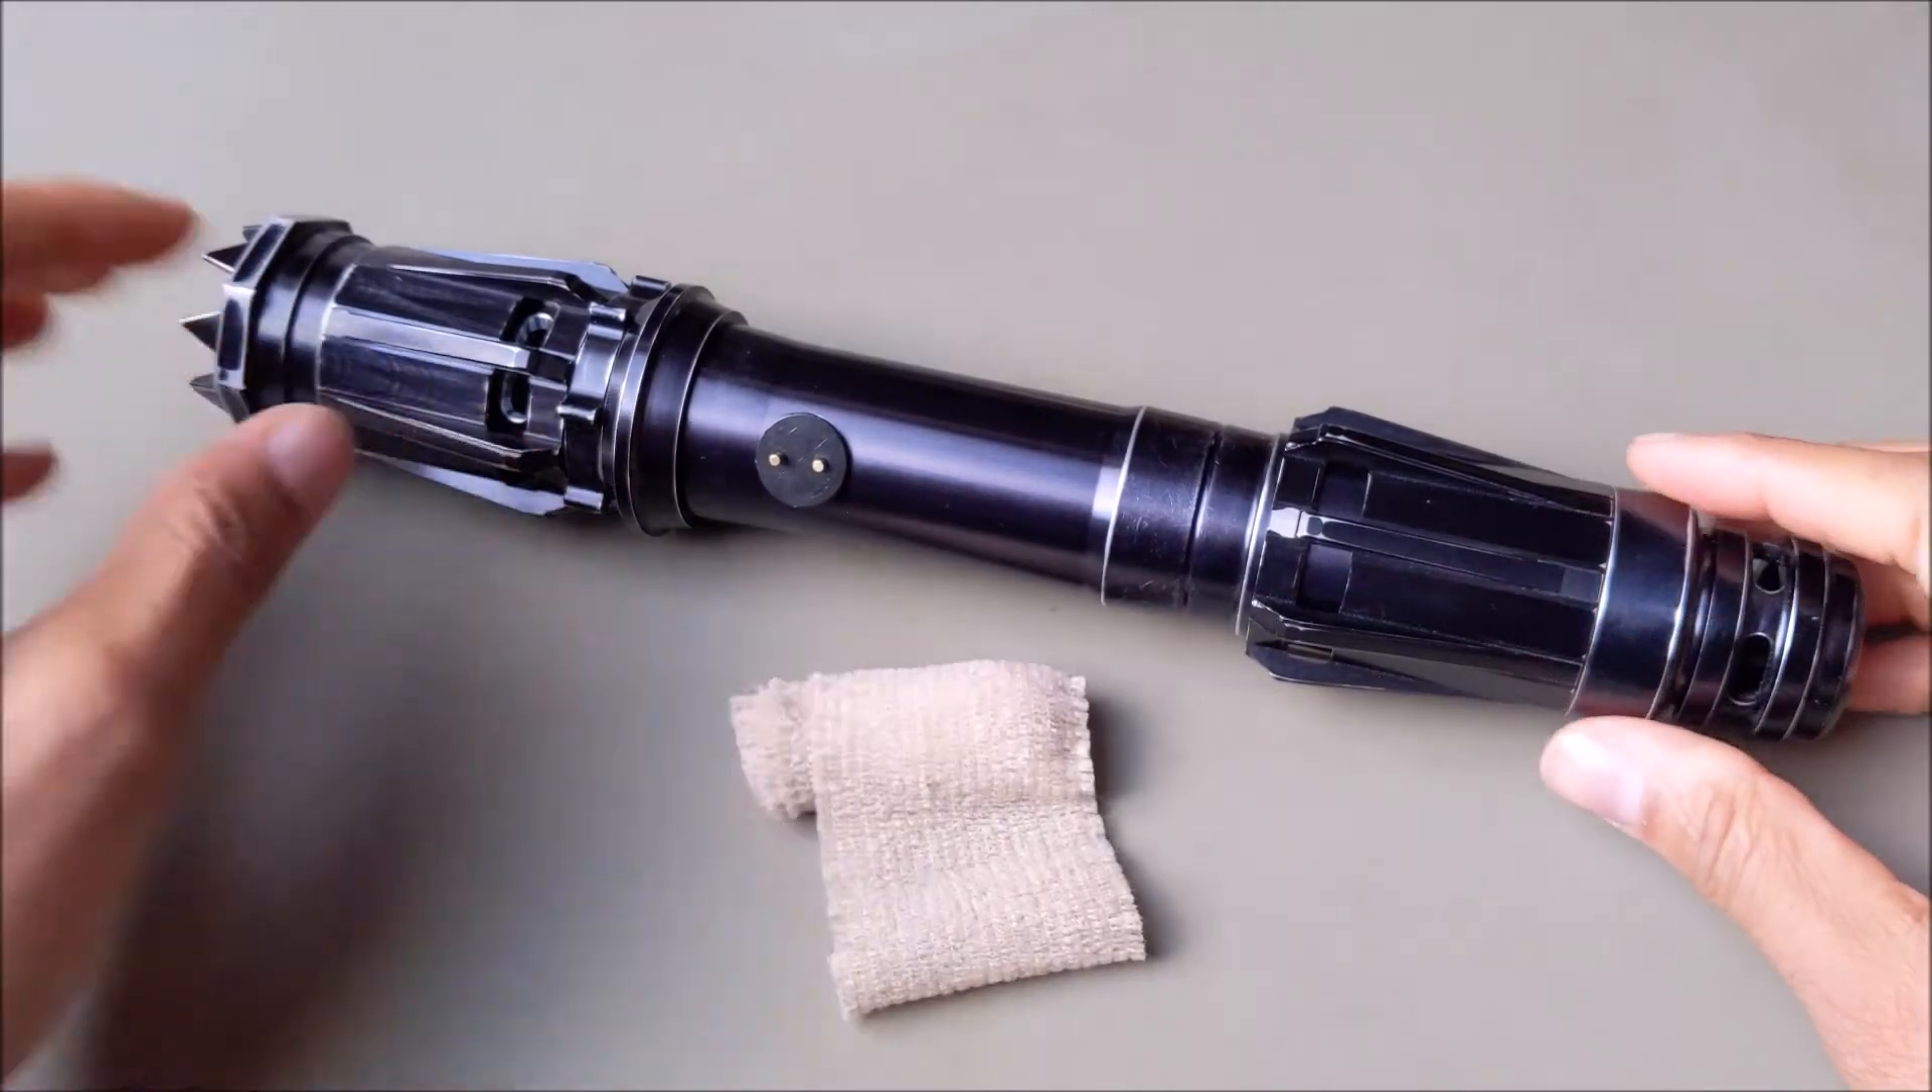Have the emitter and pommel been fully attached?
Yes.